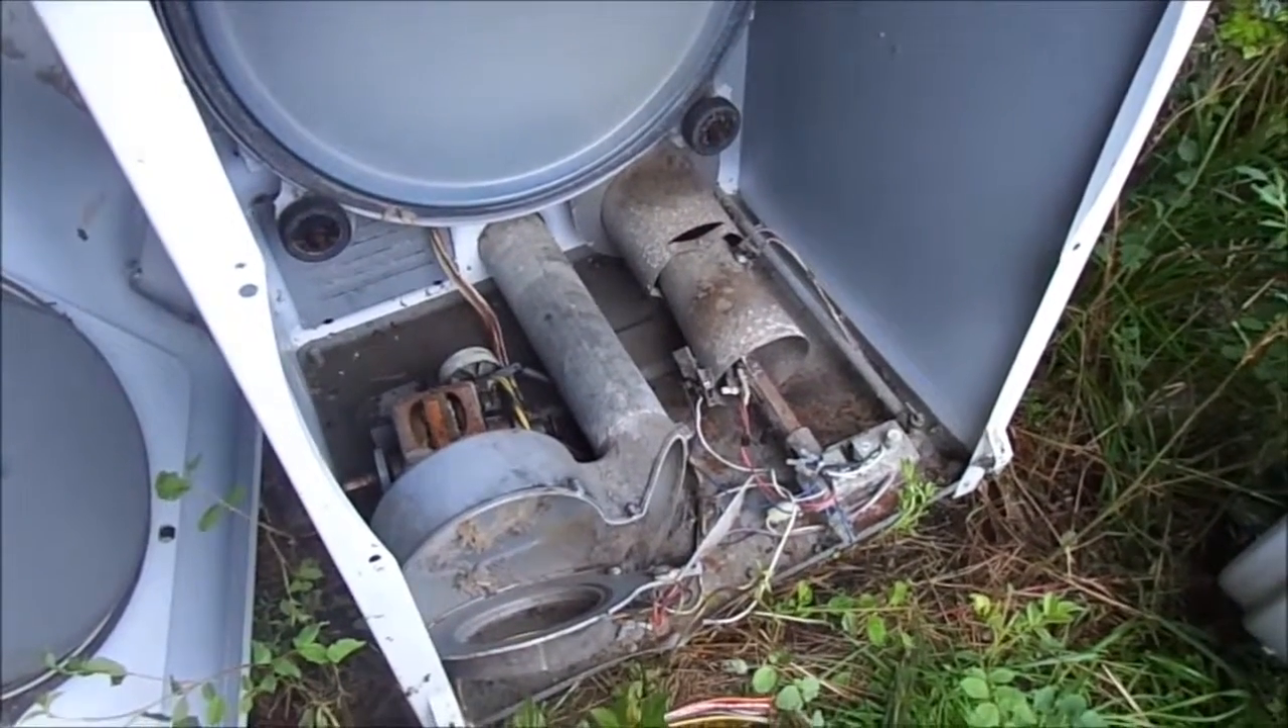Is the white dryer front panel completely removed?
Yes.